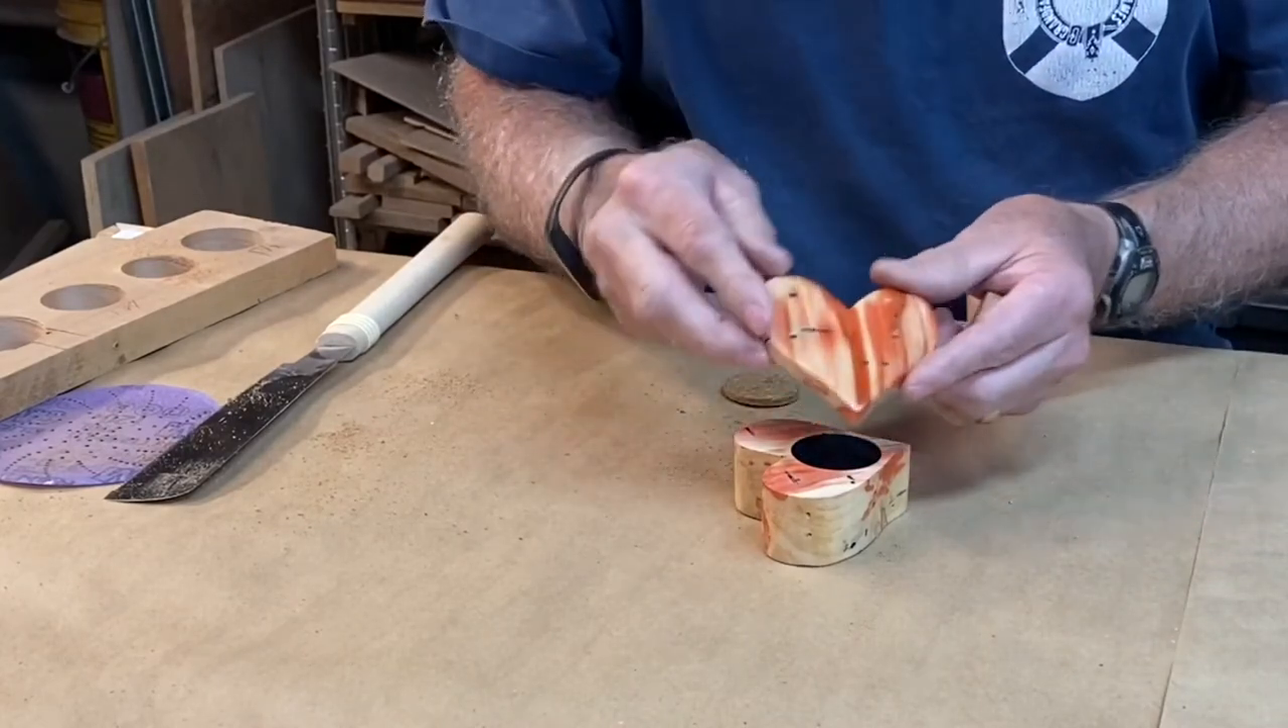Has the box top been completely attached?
No.